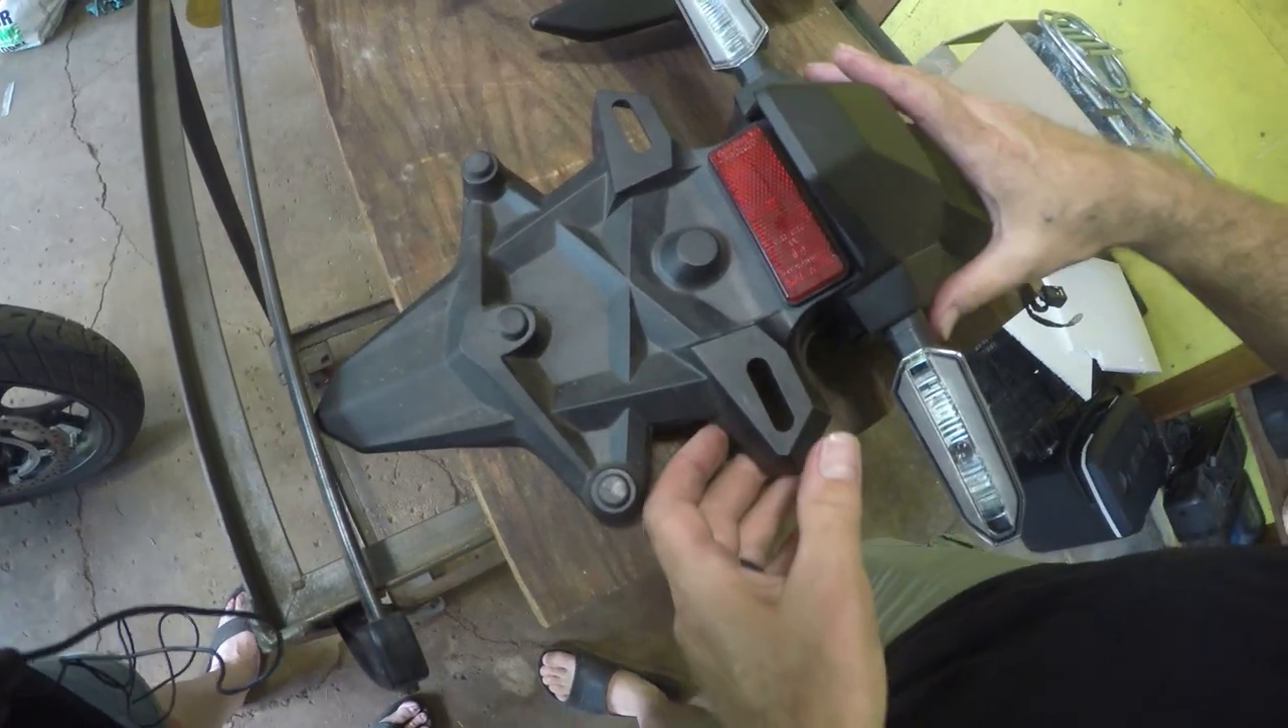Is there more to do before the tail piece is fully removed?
No.